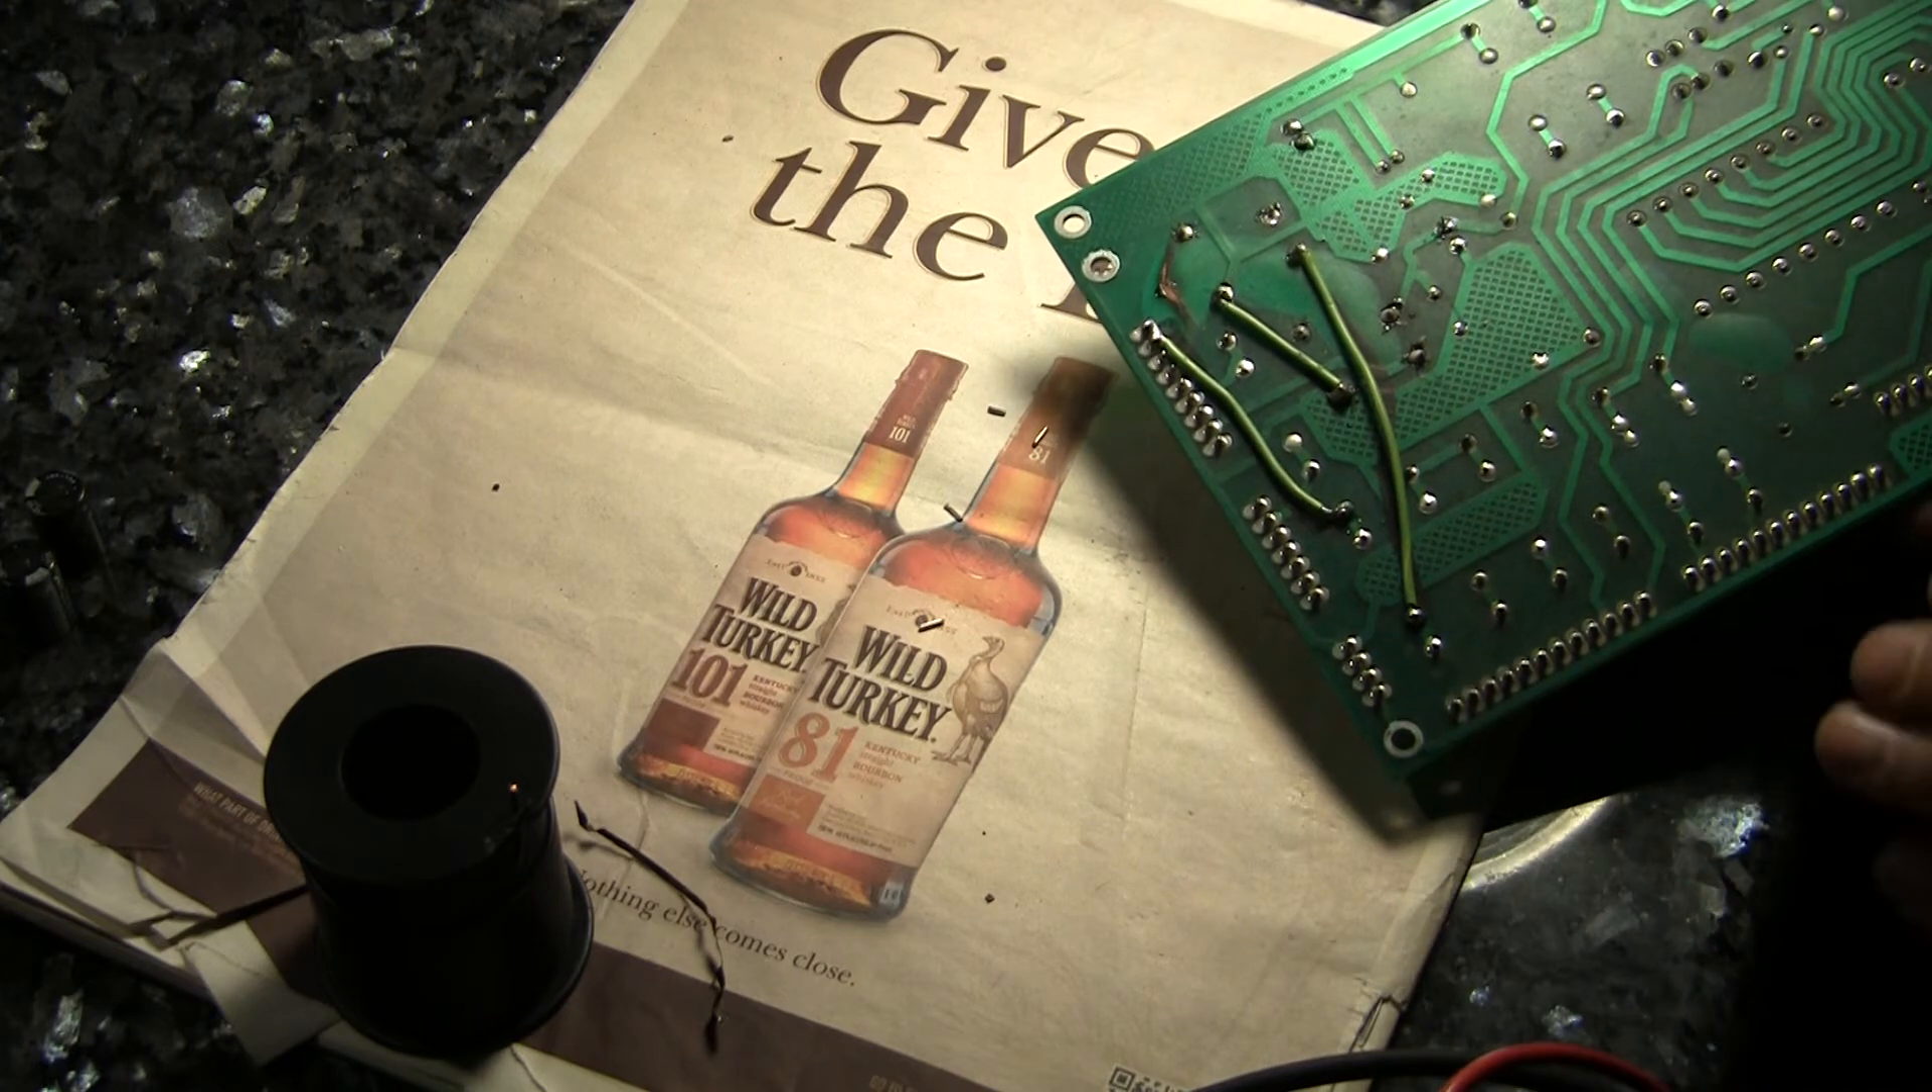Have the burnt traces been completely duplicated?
Yes.